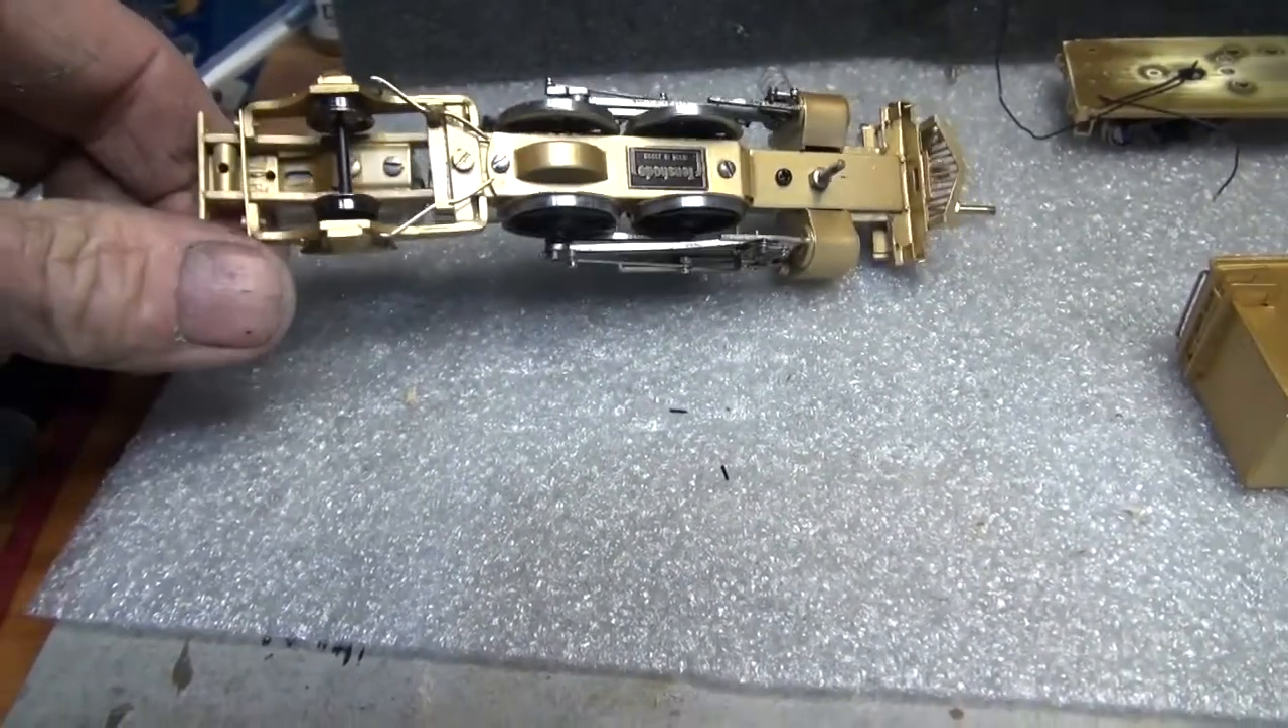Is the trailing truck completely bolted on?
Yes.